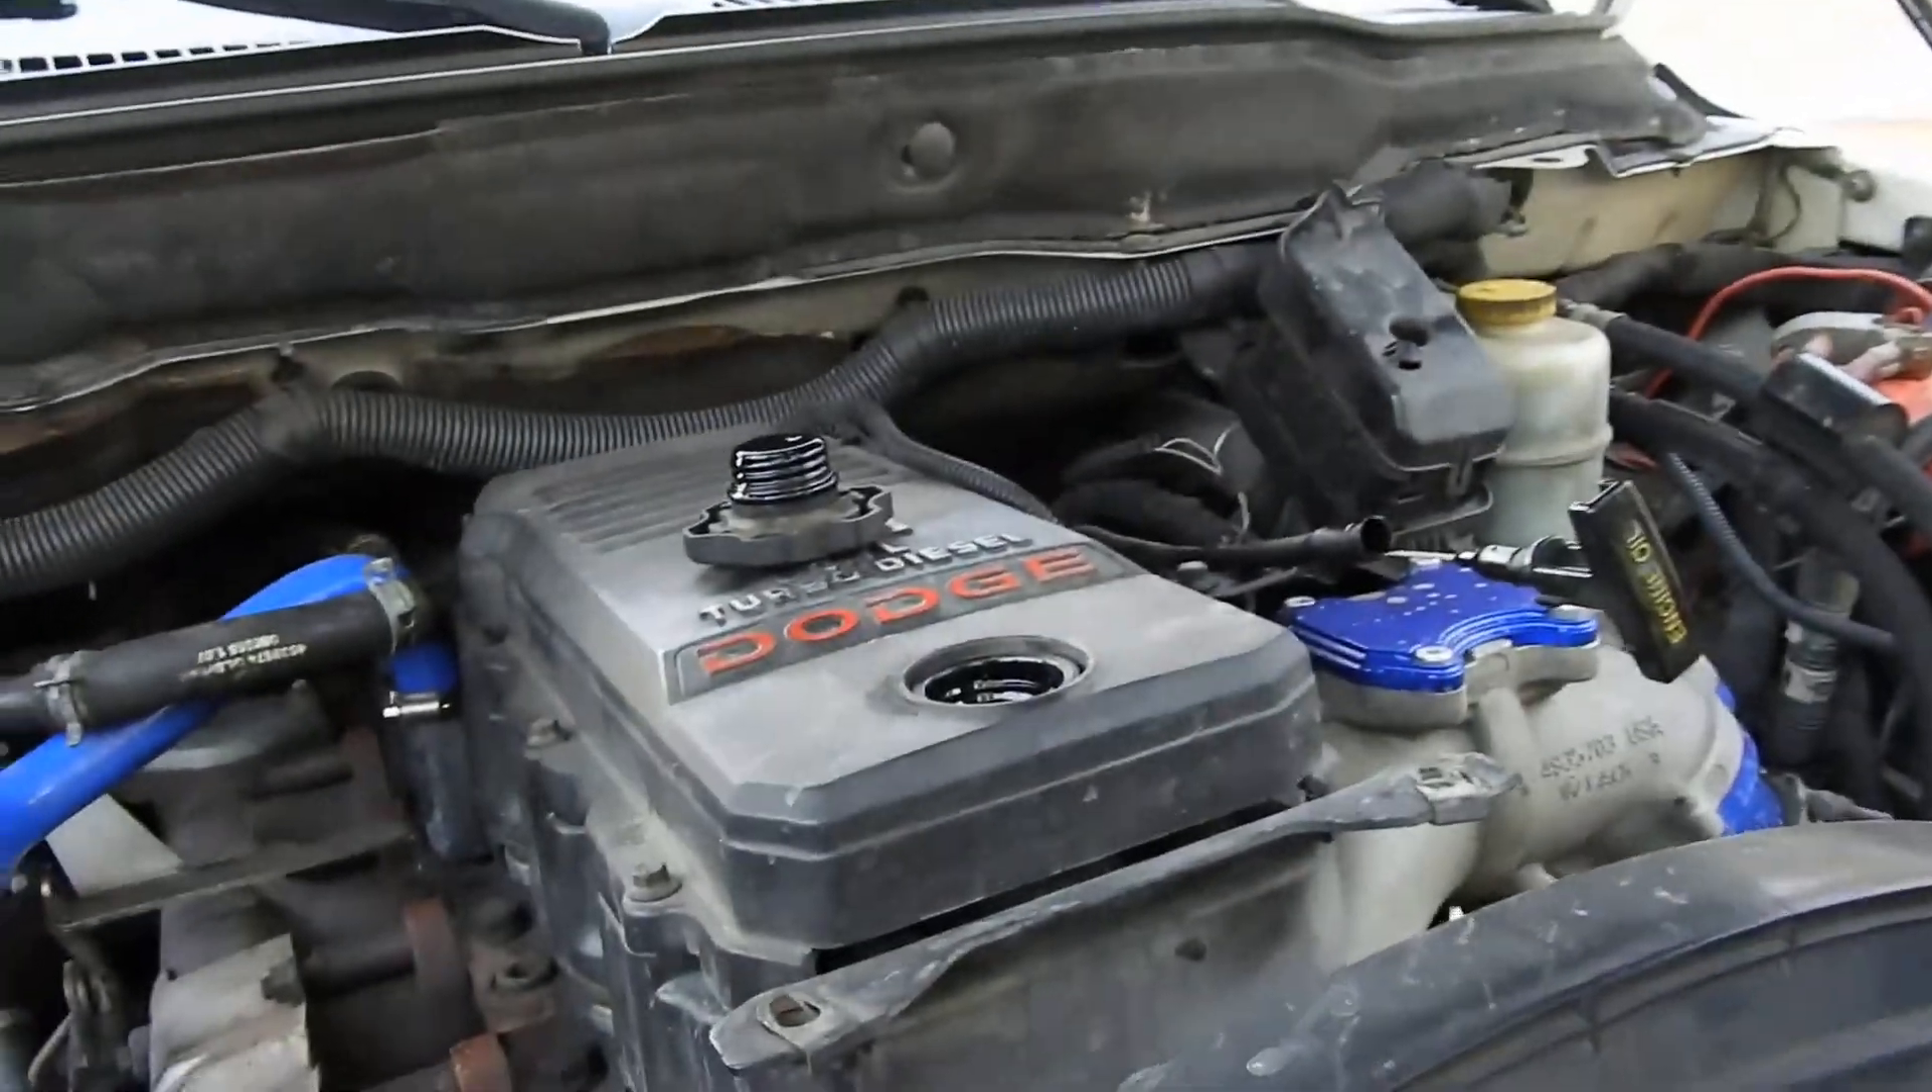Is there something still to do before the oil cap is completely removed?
No.